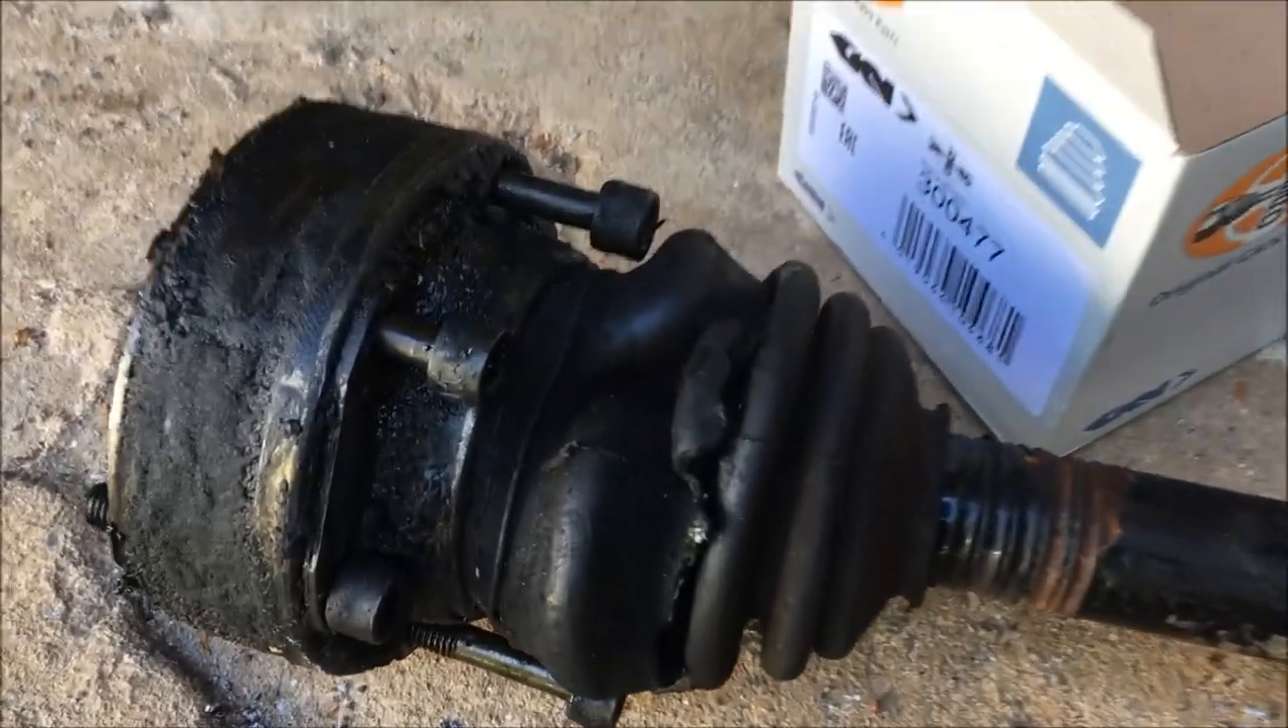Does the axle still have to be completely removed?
No.